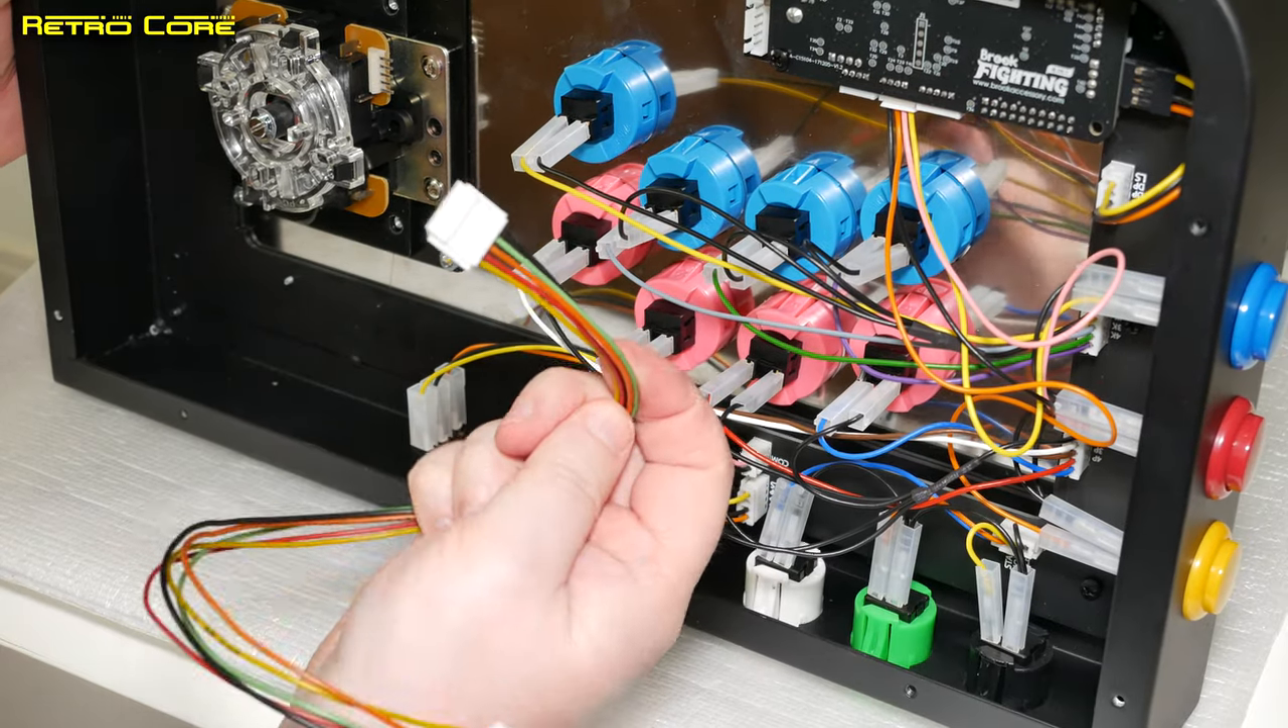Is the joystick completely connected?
No.